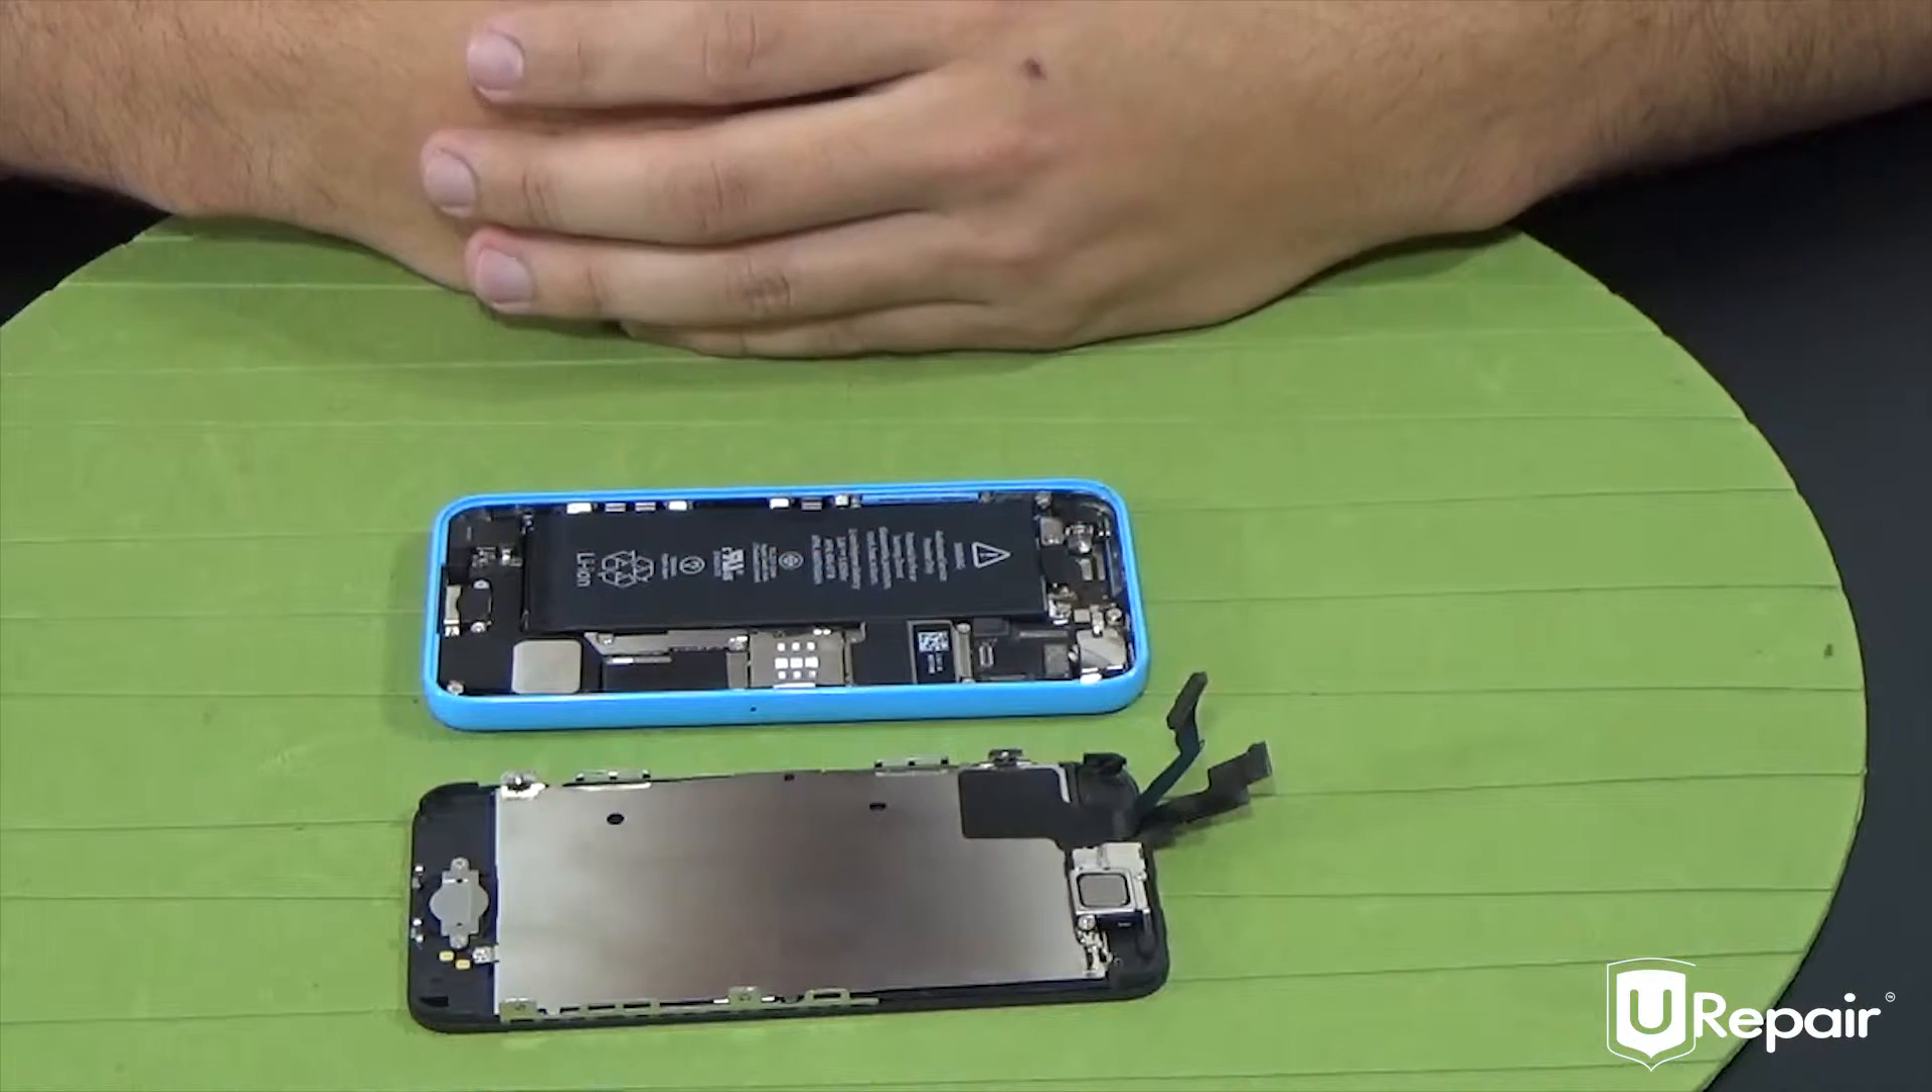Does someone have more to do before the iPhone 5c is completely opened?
No.